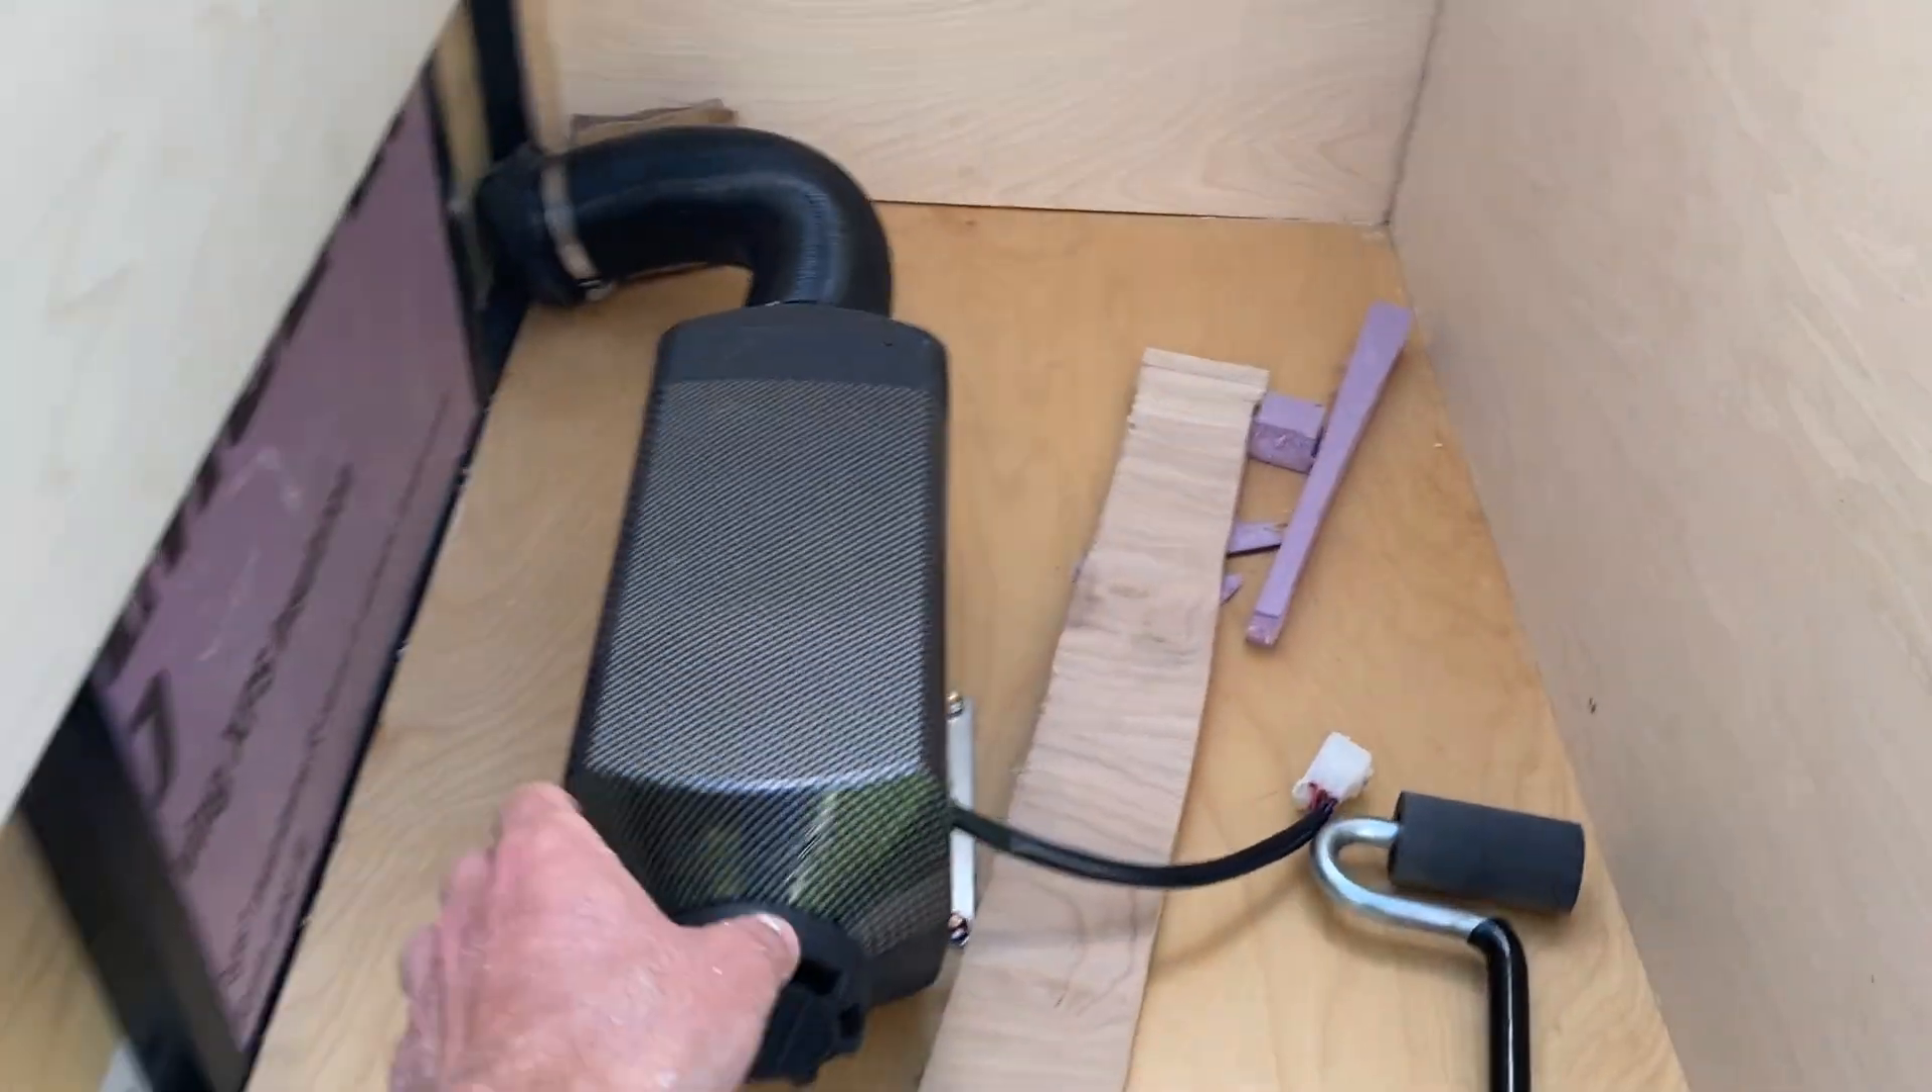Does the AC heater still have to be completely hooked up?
Yes.